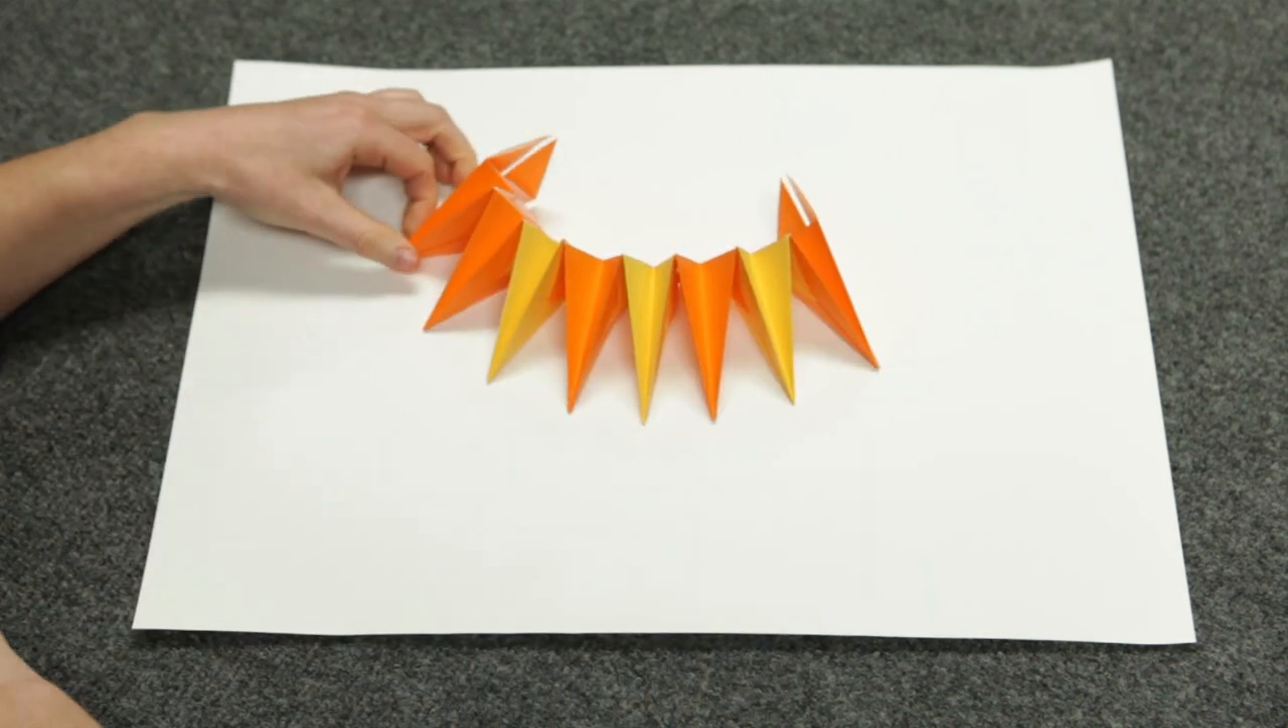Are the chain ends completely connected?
No.